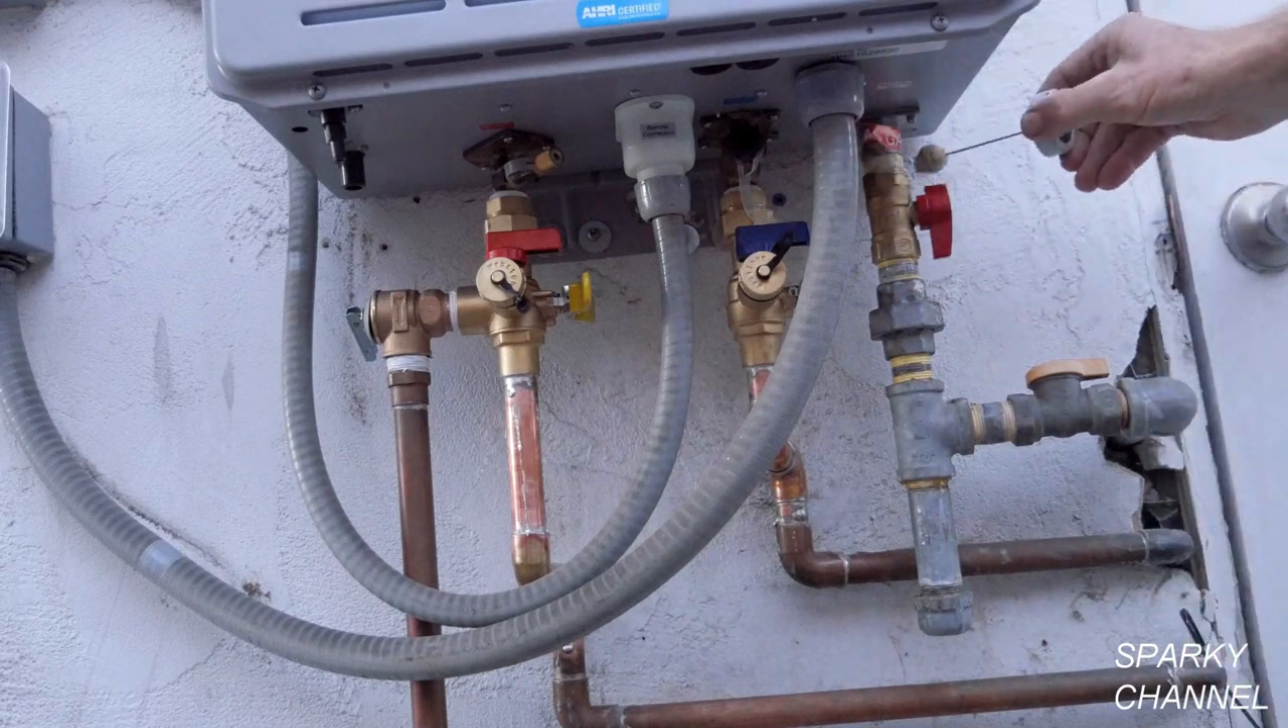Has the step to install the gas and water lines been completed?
Yes.